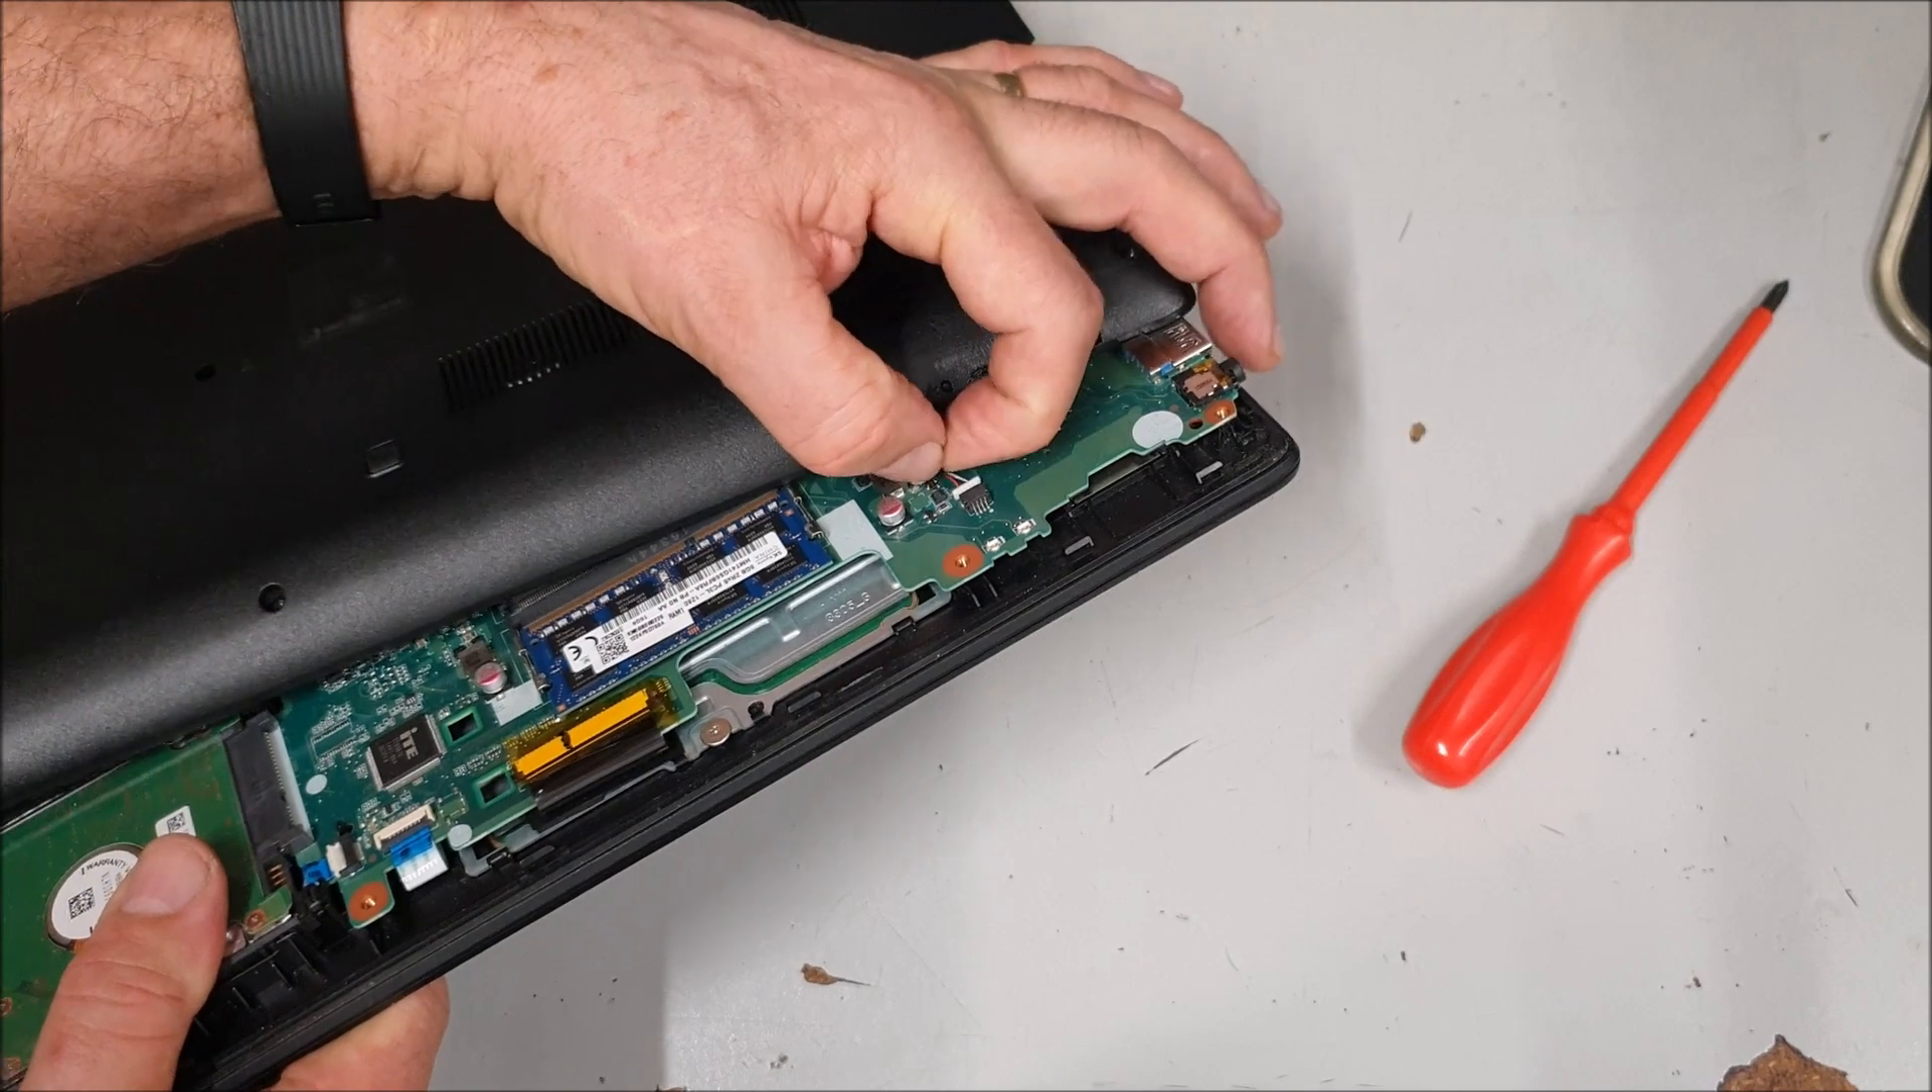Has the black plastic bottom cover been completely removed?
No.